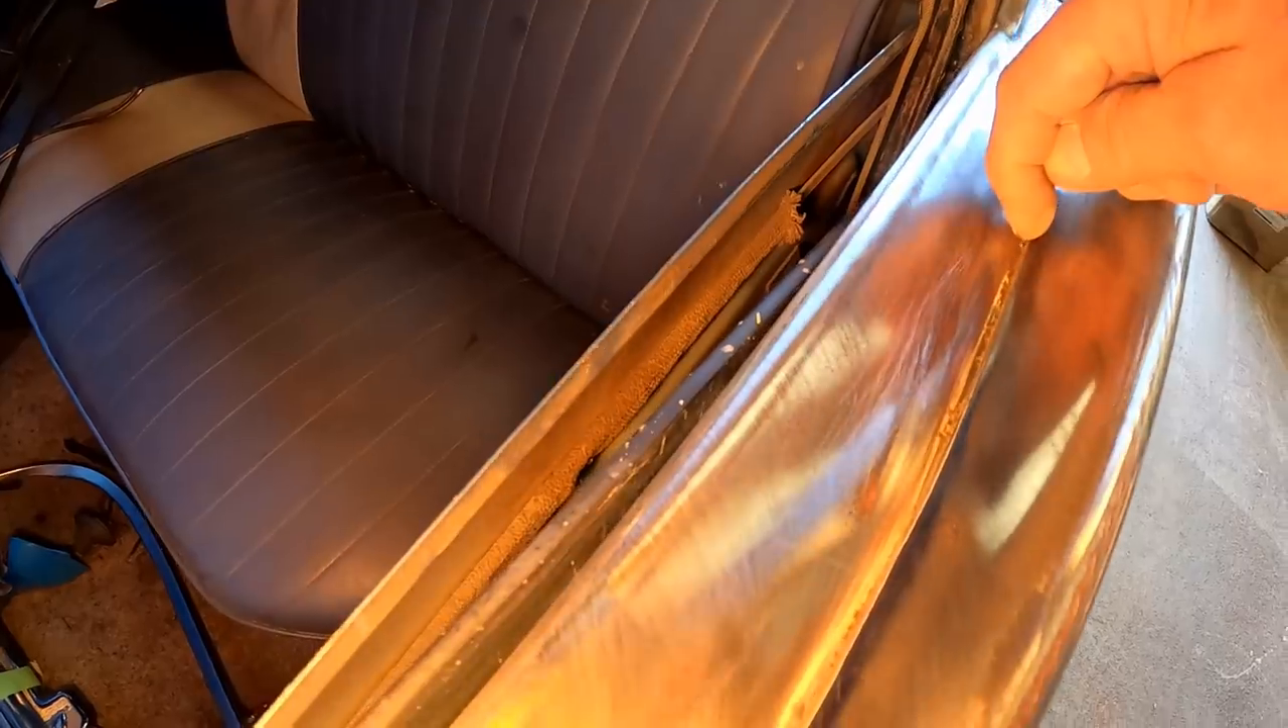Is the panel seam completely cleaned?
No.